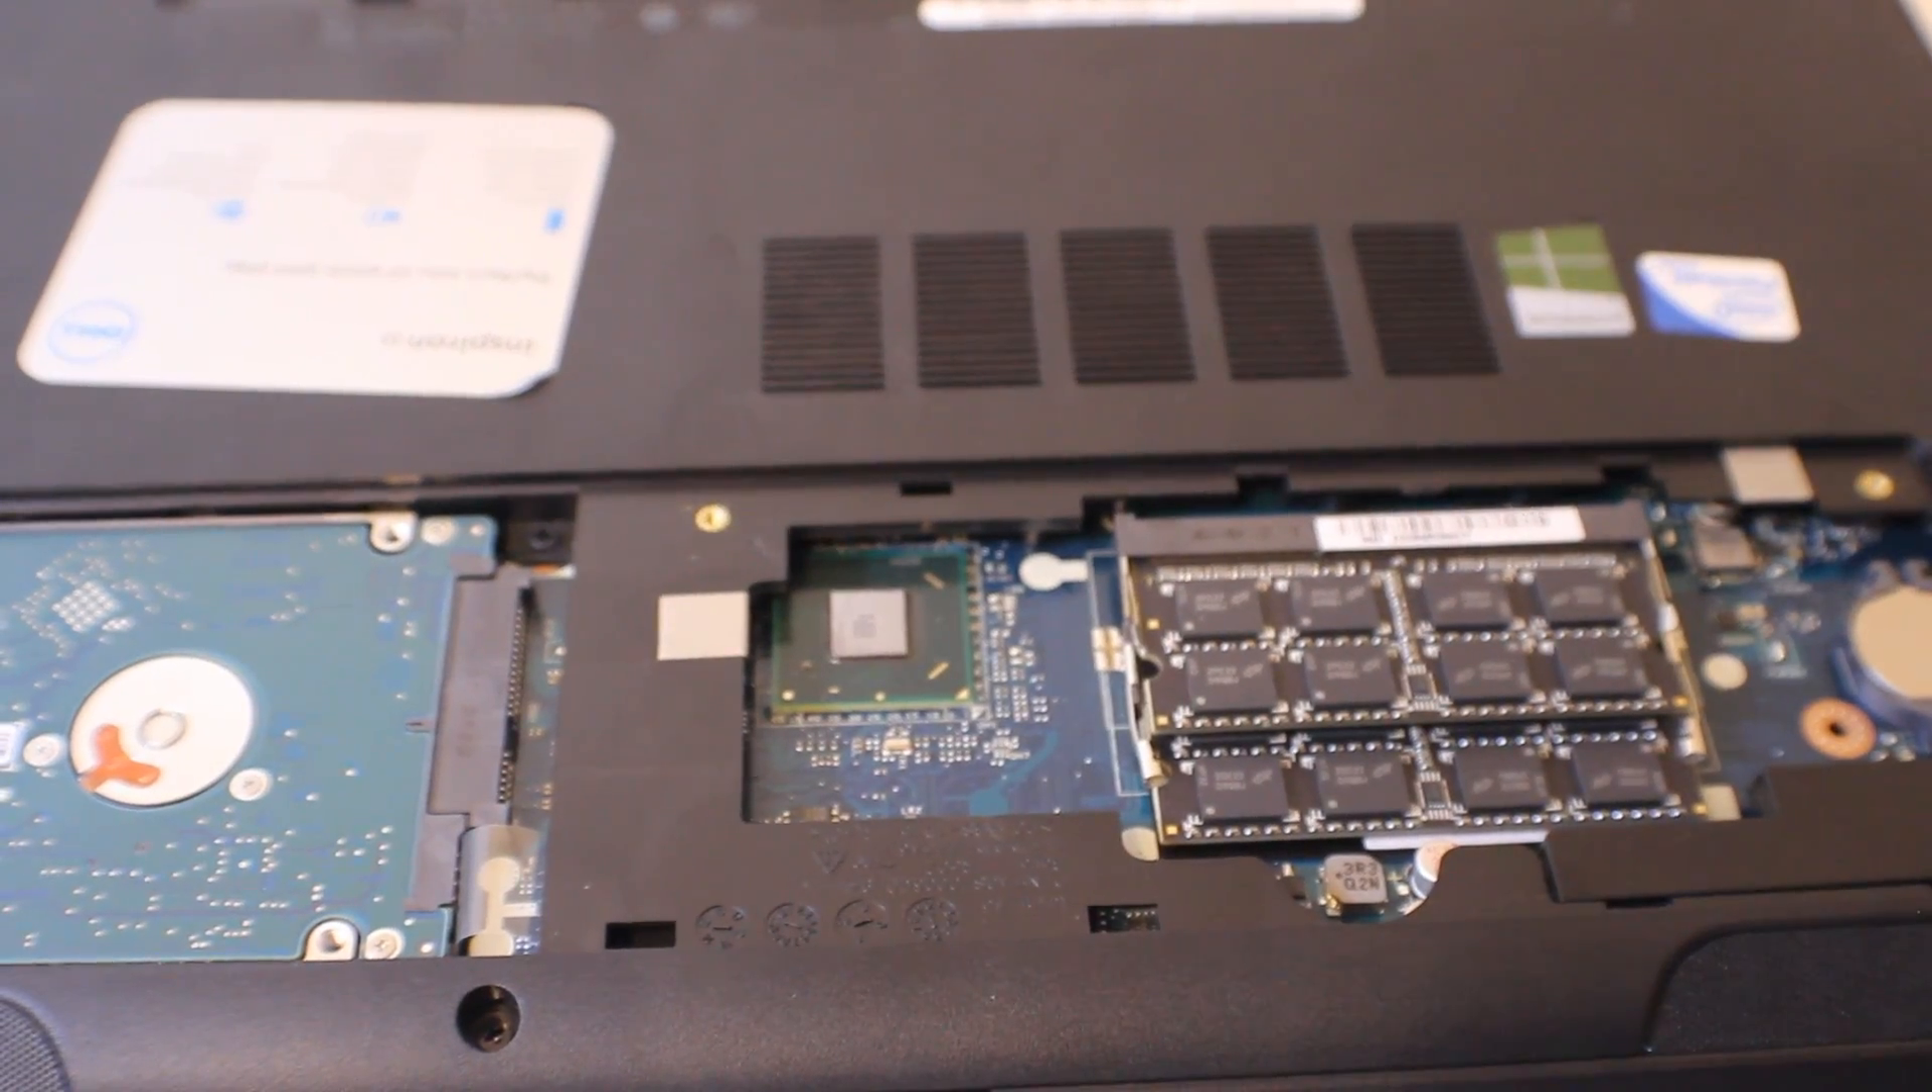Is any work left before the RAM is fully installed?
No.